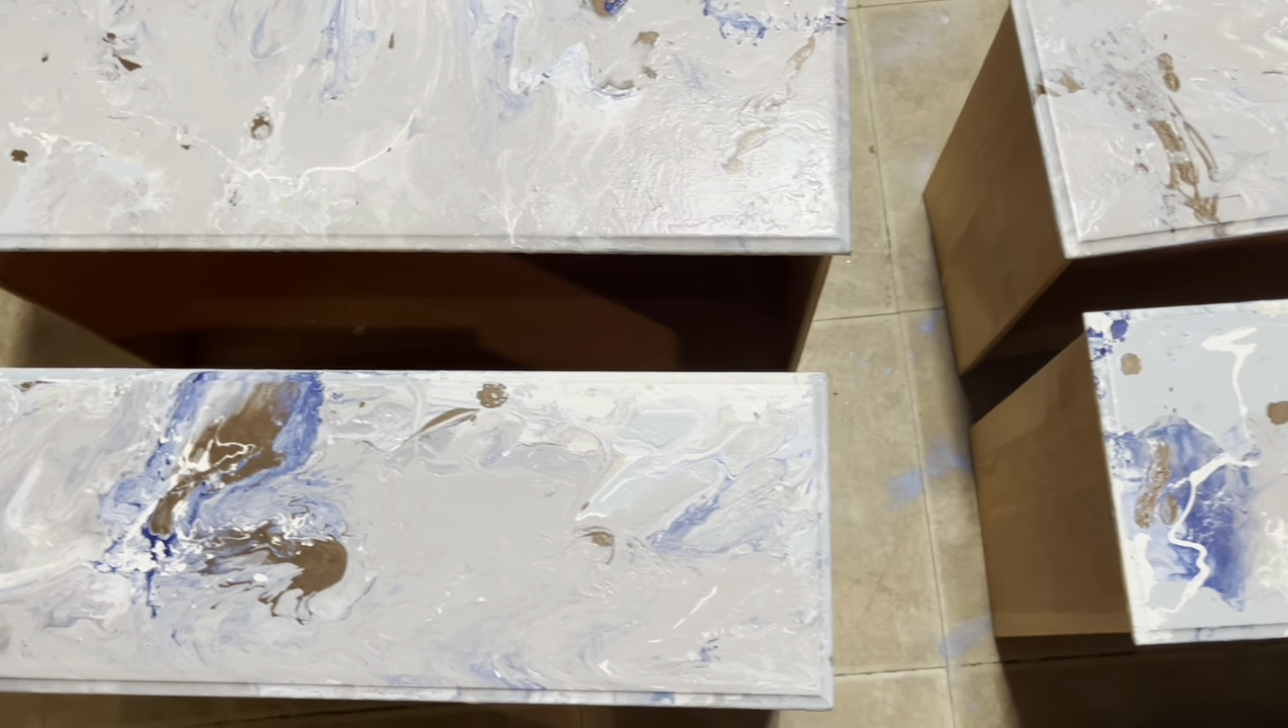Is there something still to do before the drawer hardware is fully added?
Yes.